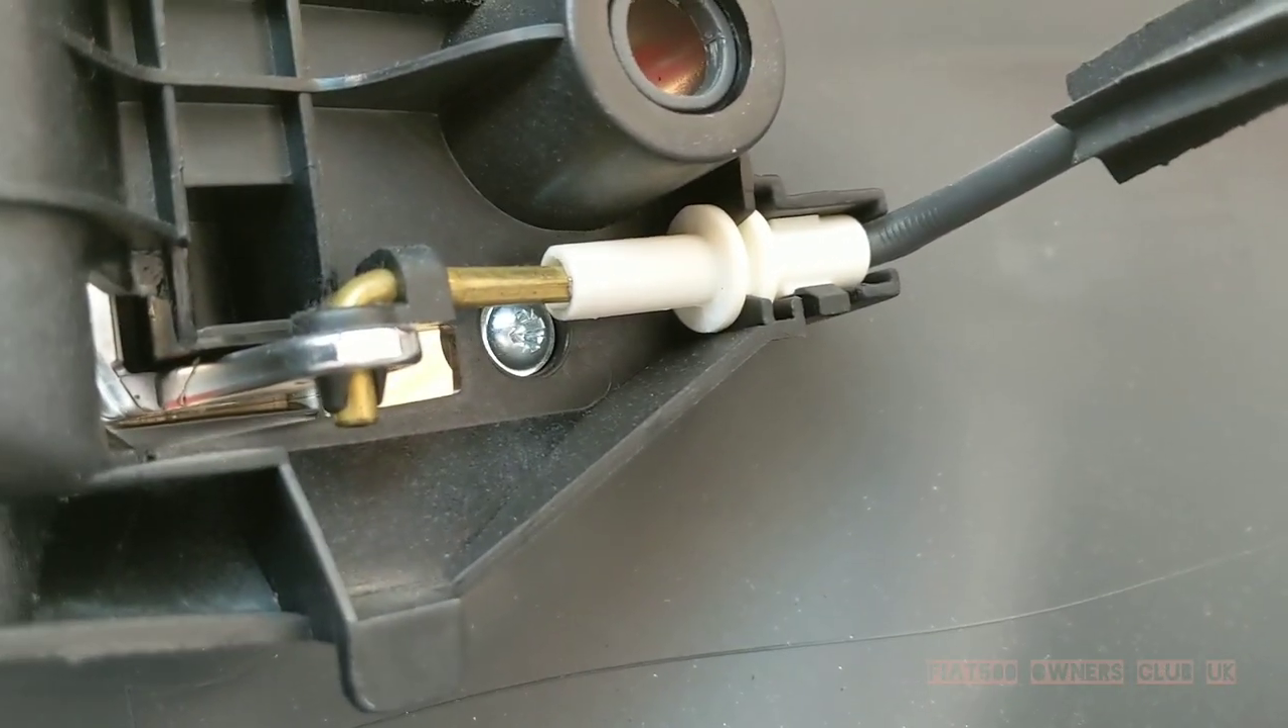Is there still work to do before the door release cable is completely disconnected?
Yes.